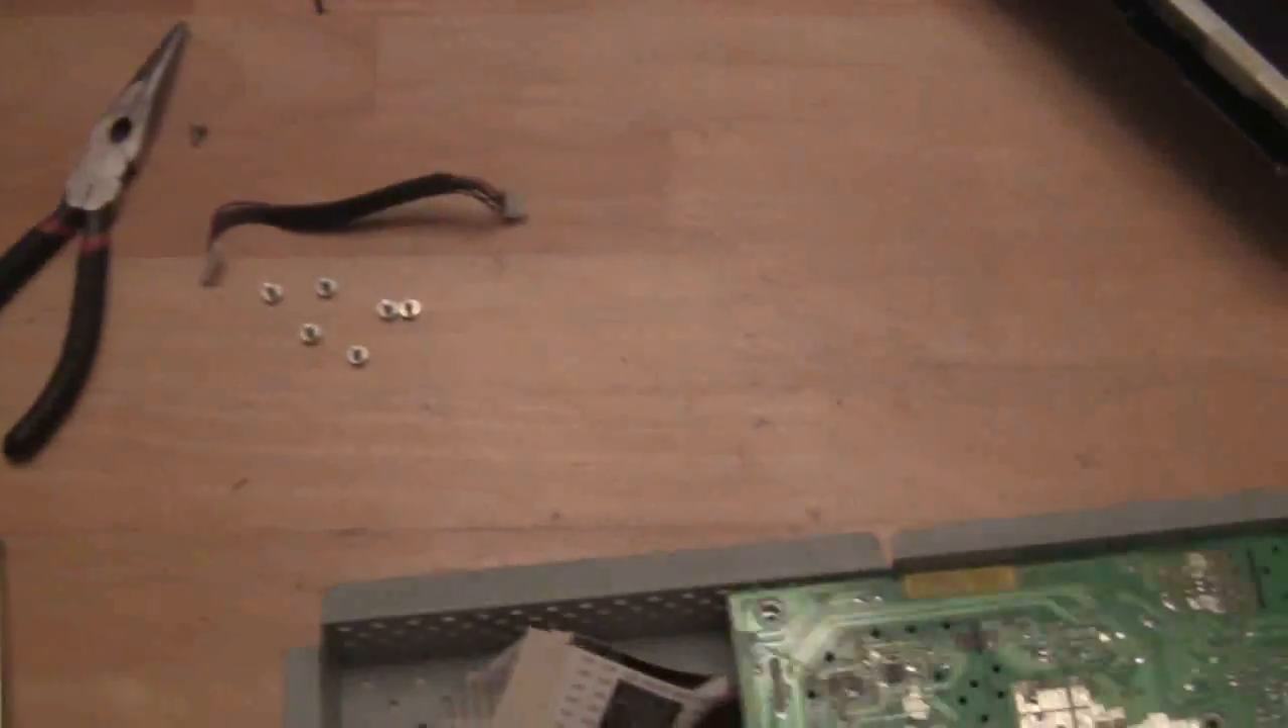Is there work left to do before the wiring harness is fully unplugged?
No.